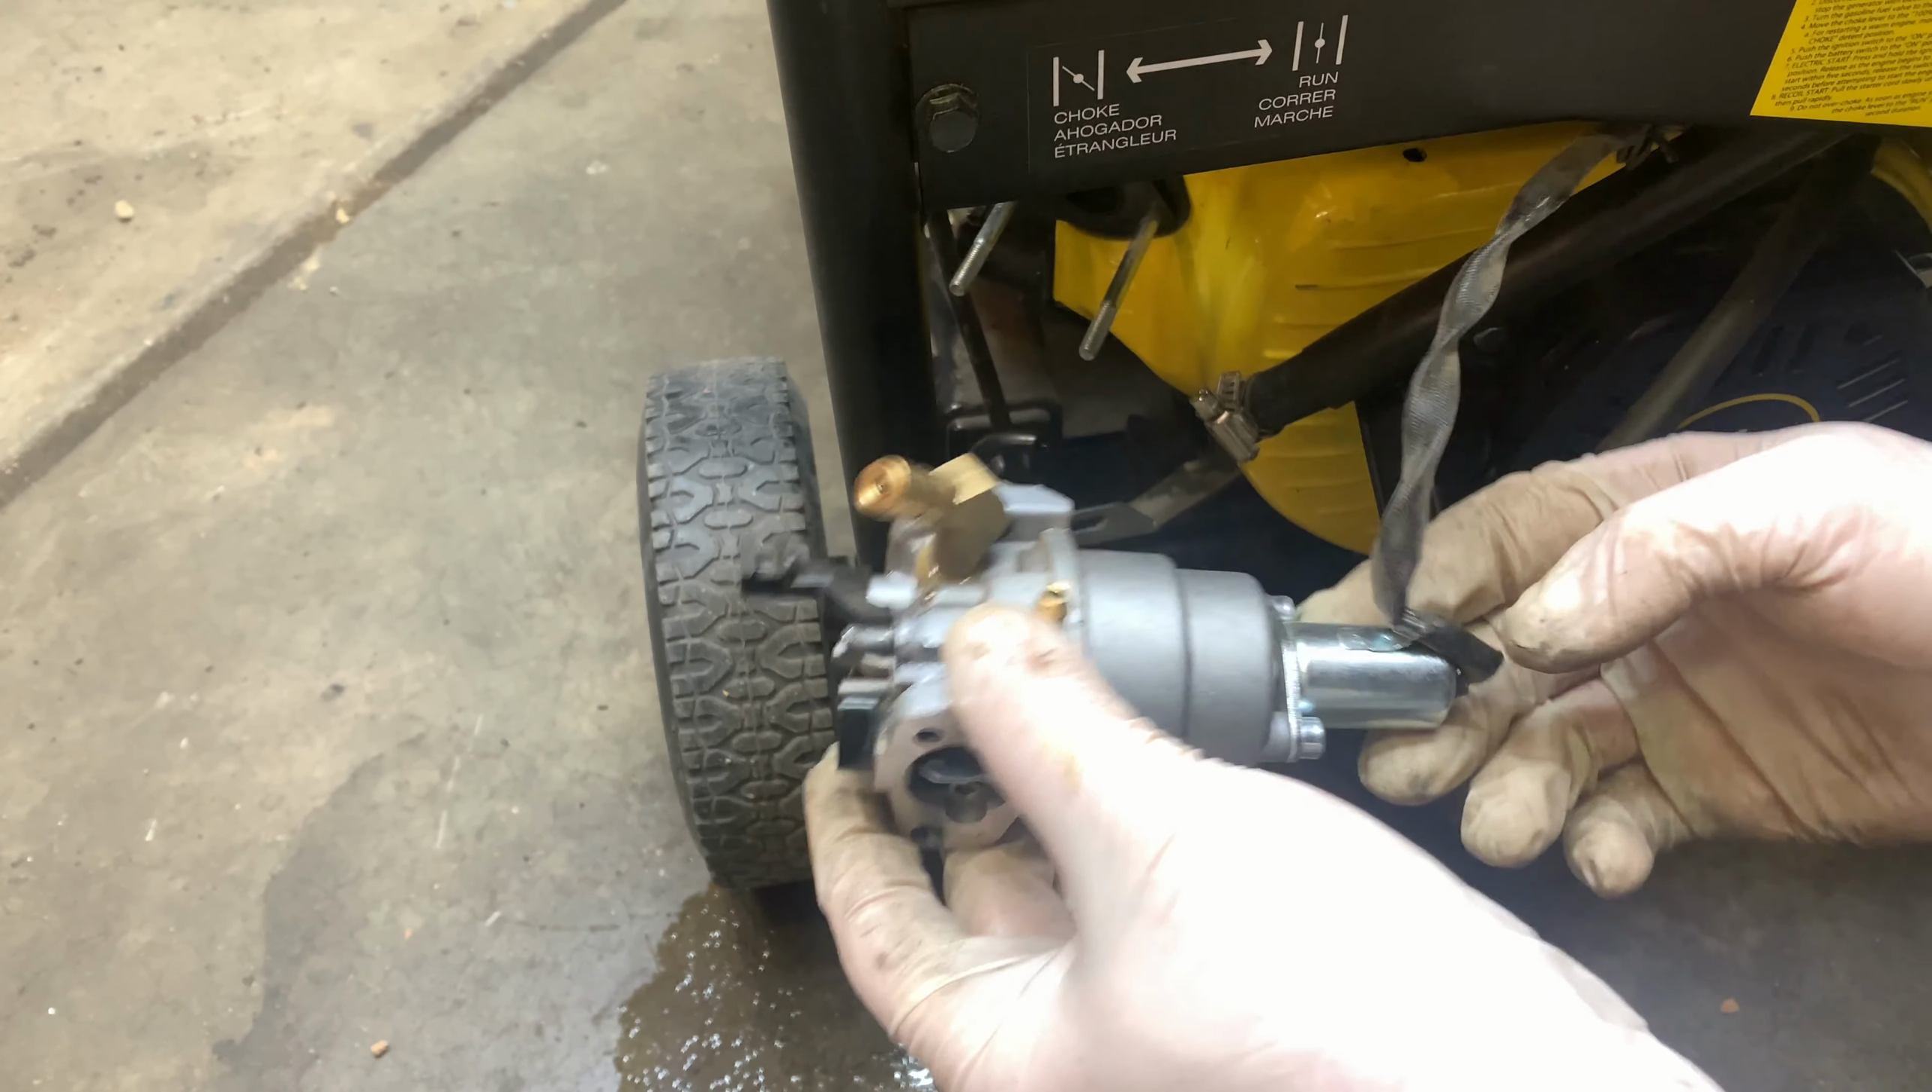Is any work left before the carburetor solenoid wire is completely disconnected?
Yes.